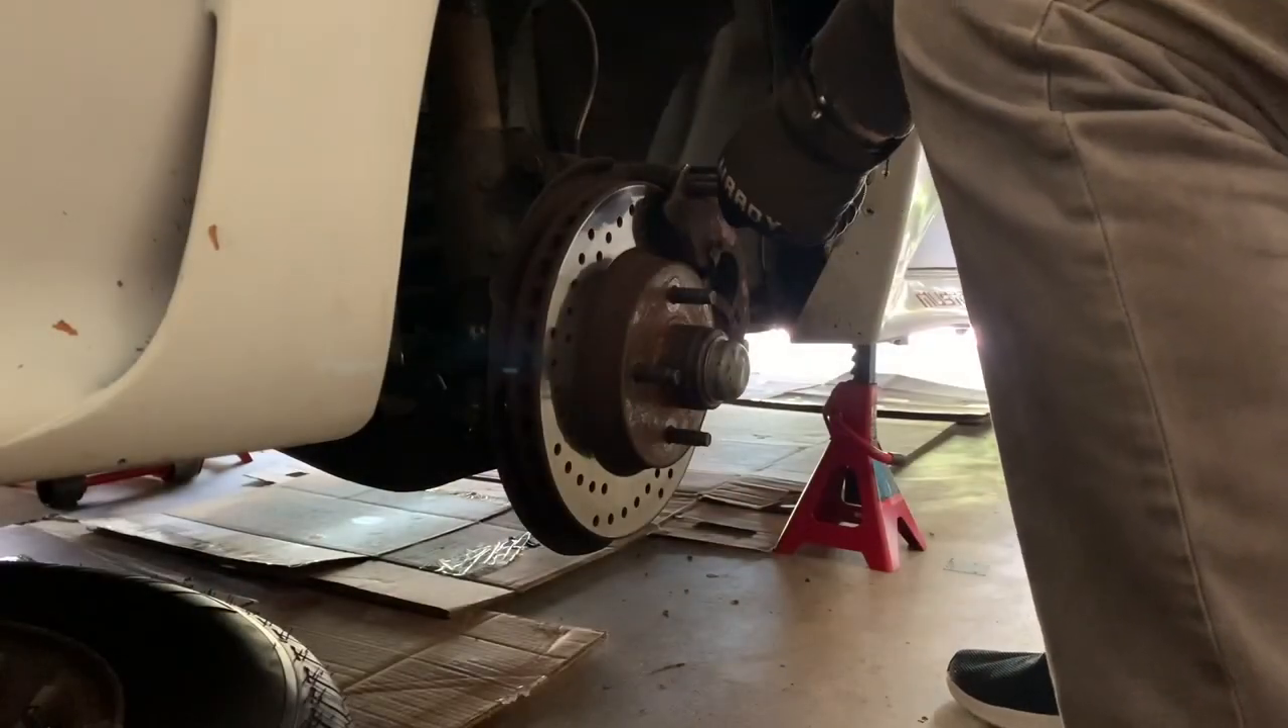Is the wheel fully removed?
Yes.